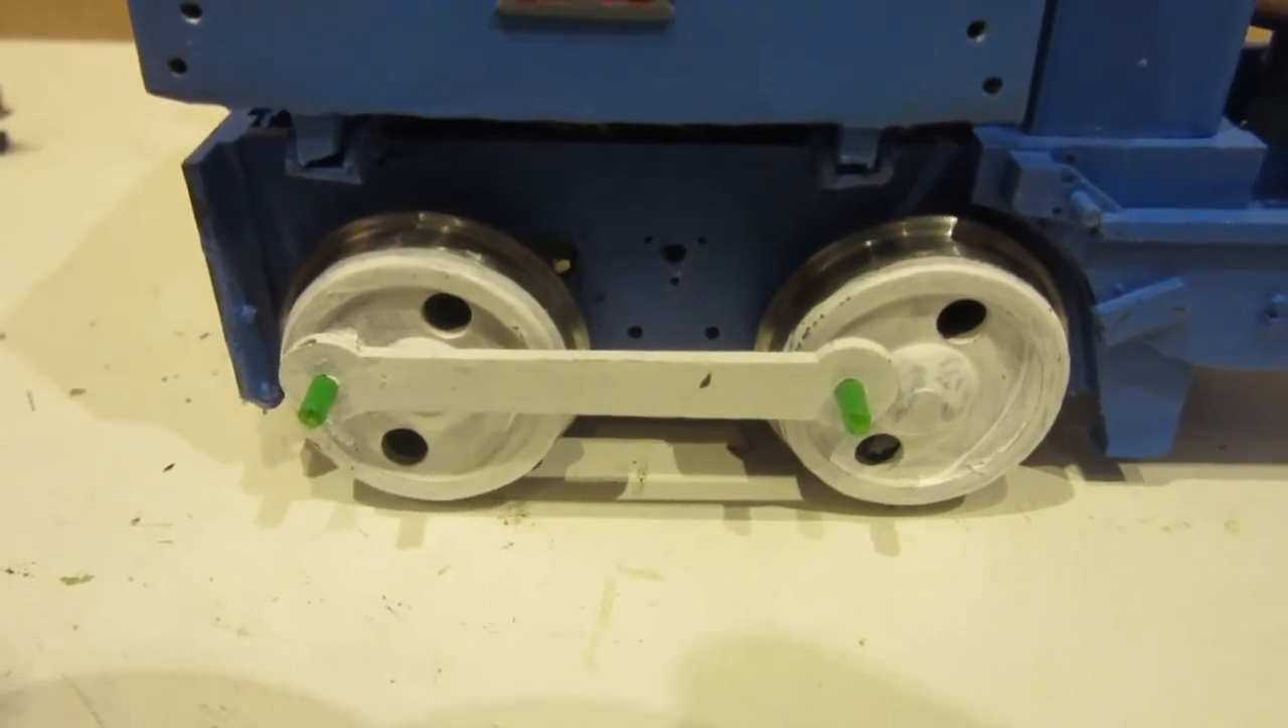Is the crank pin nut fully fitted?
No.